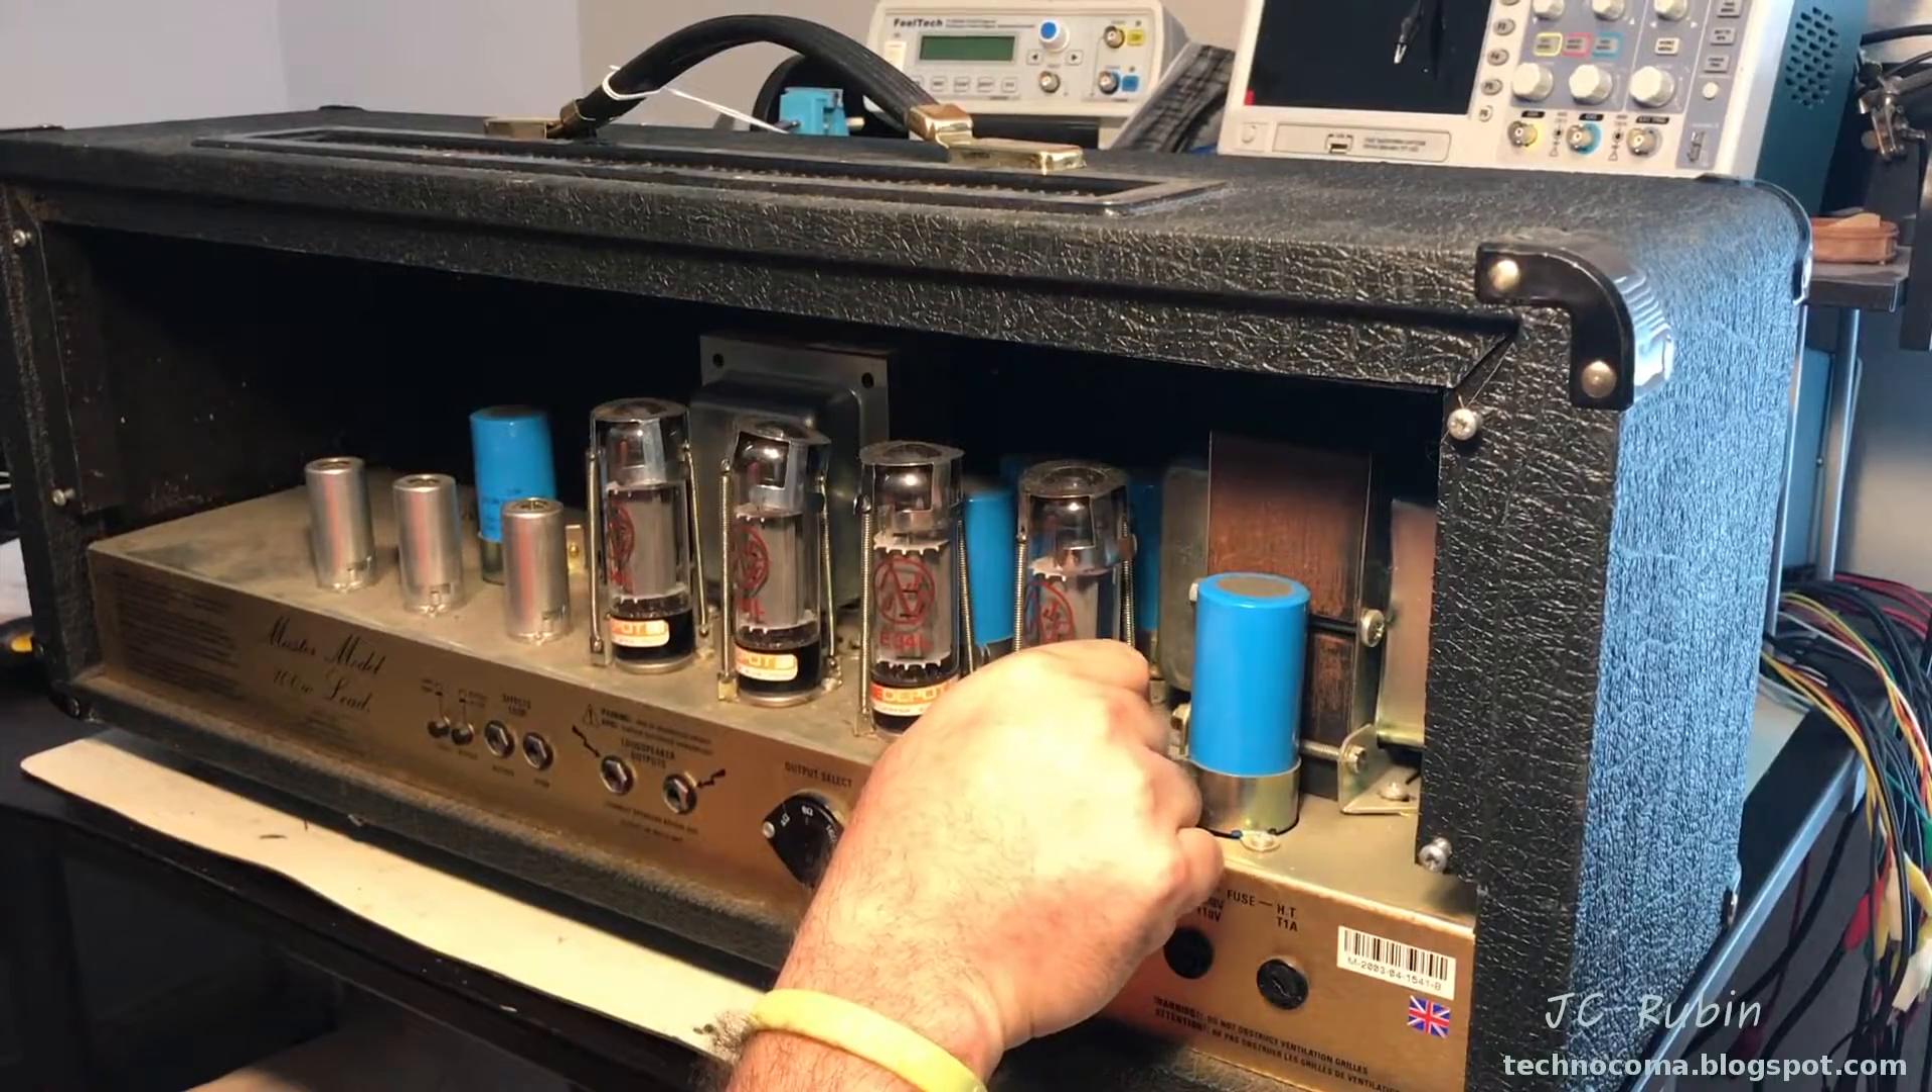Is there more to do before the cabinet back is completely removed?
No.